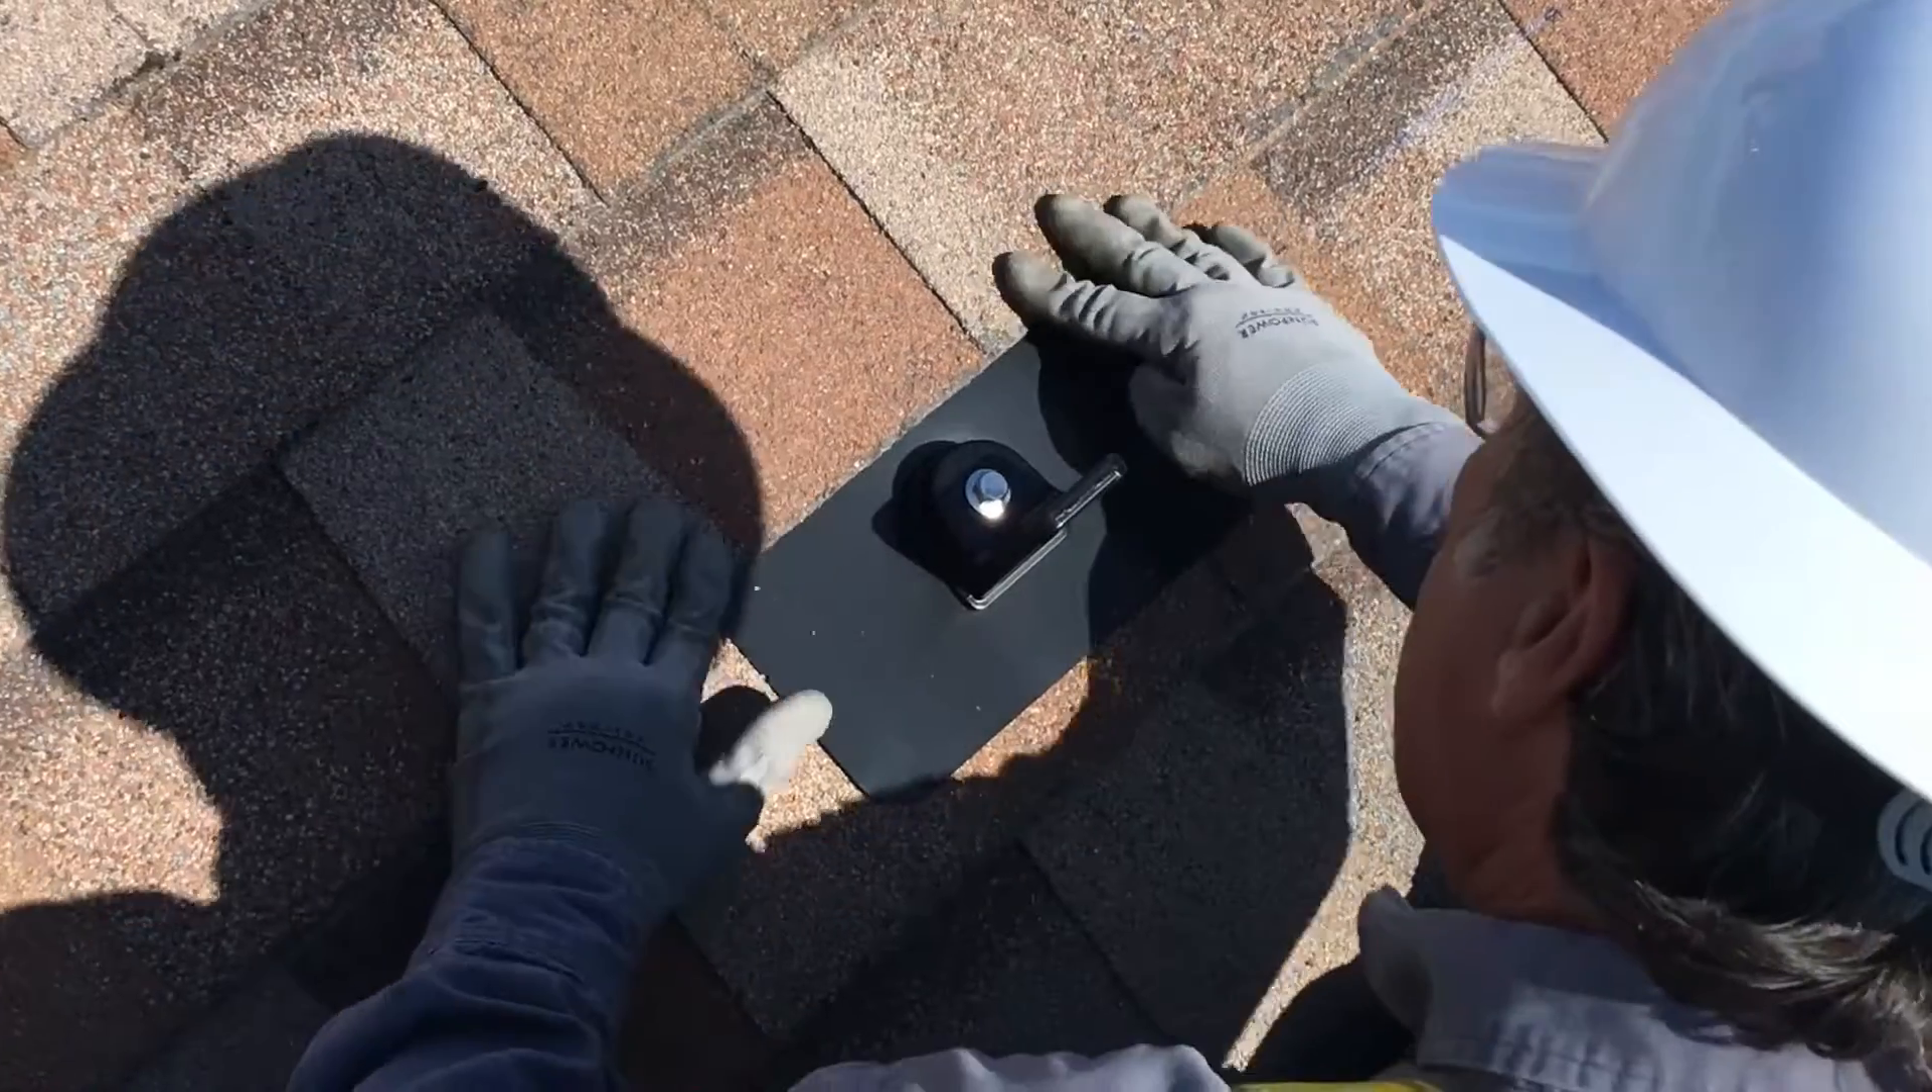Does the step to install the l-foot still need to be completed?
No.